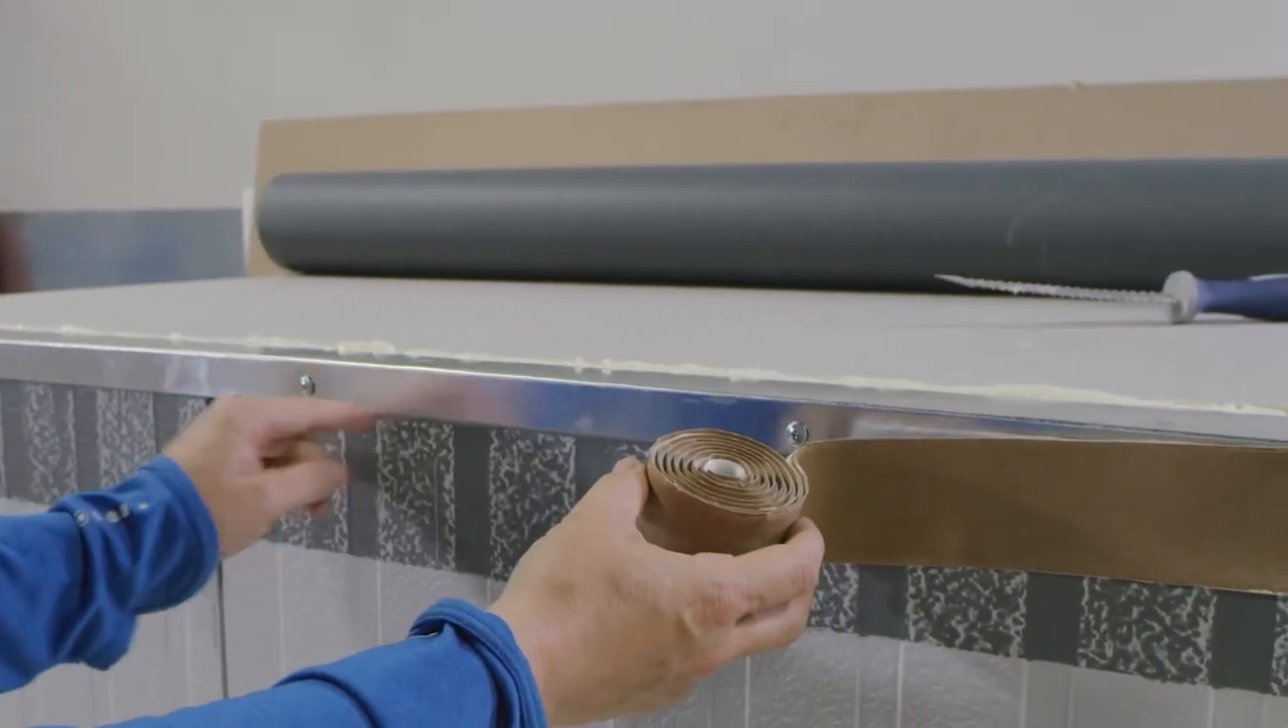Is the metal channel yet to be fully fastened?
No.